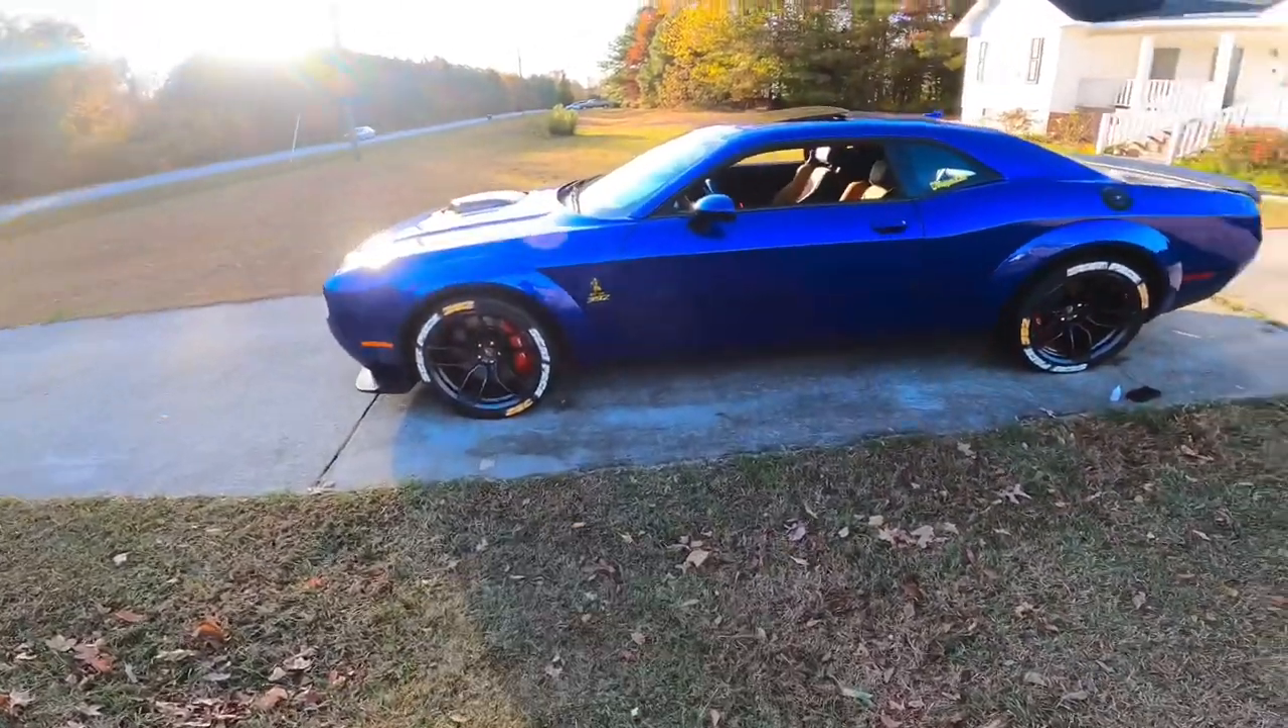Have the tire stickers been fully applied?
Yes.